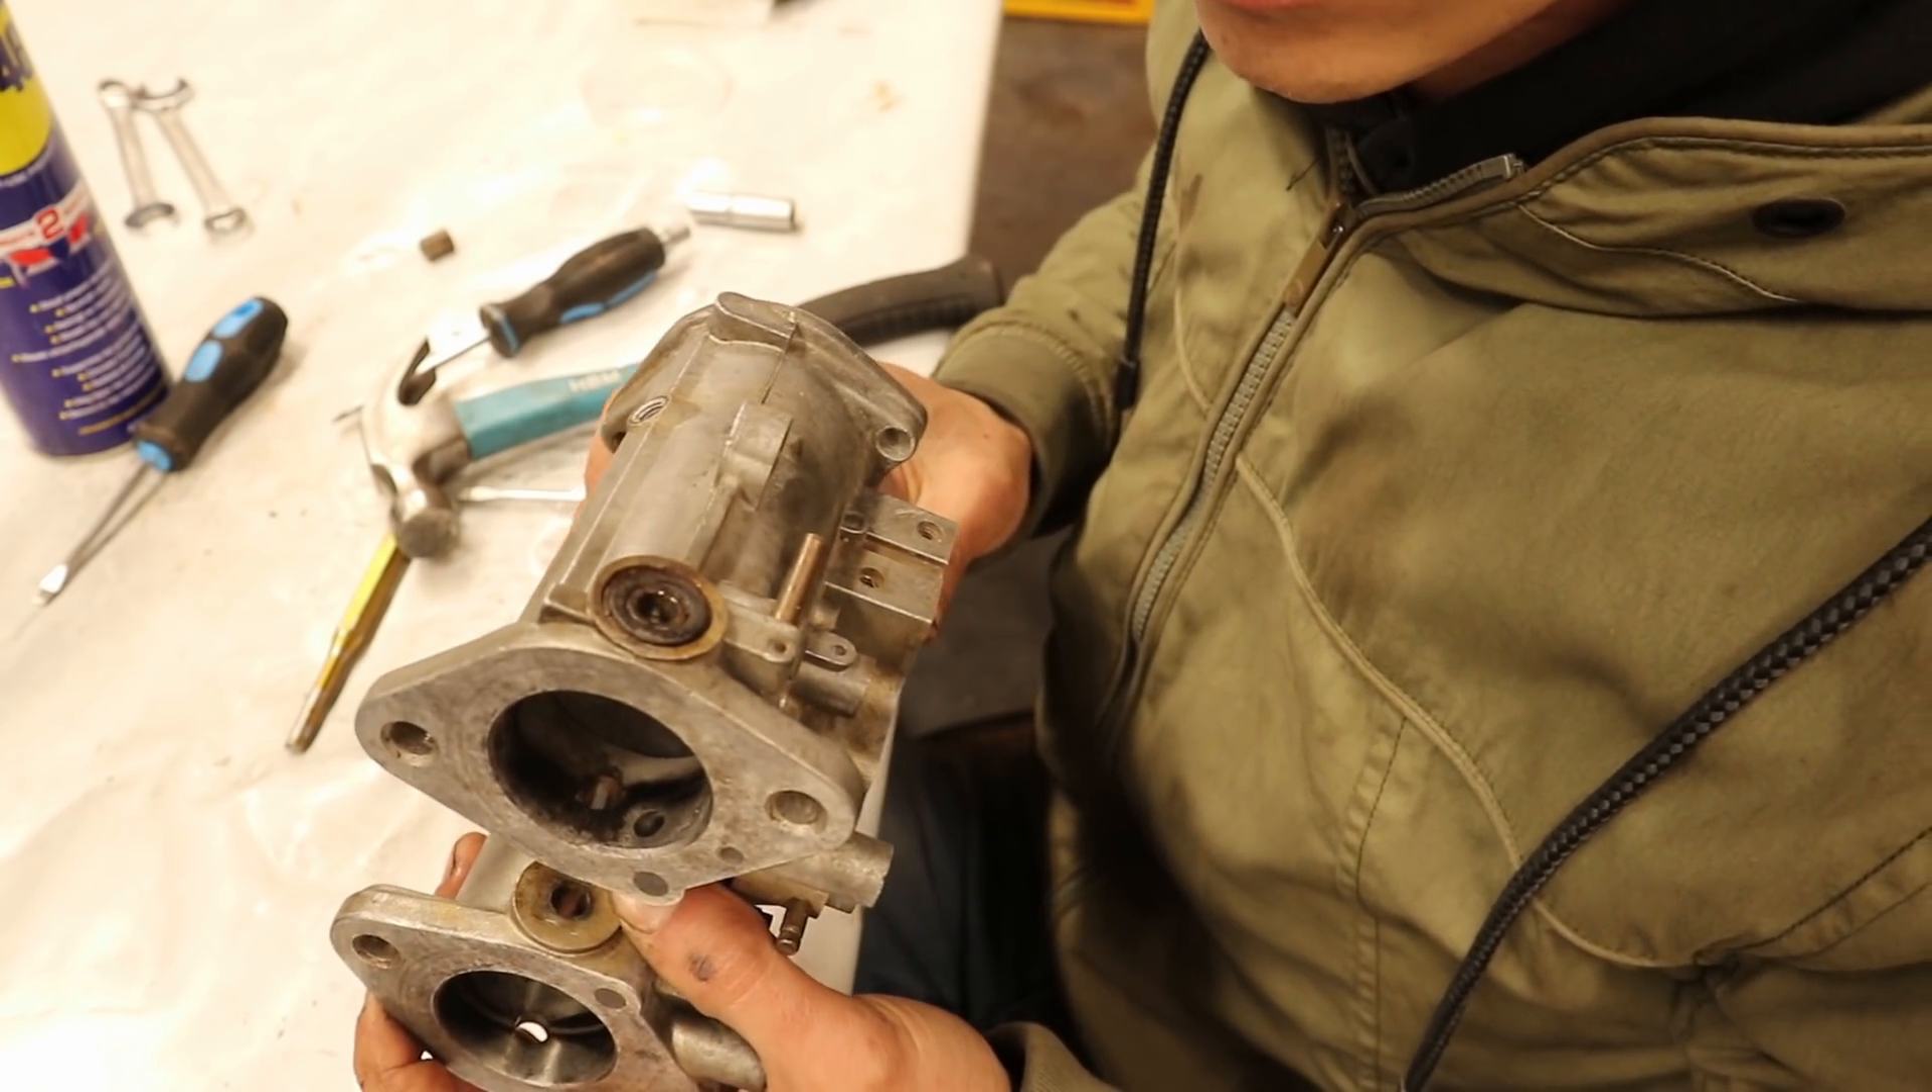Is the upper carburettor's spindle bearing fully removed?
No.